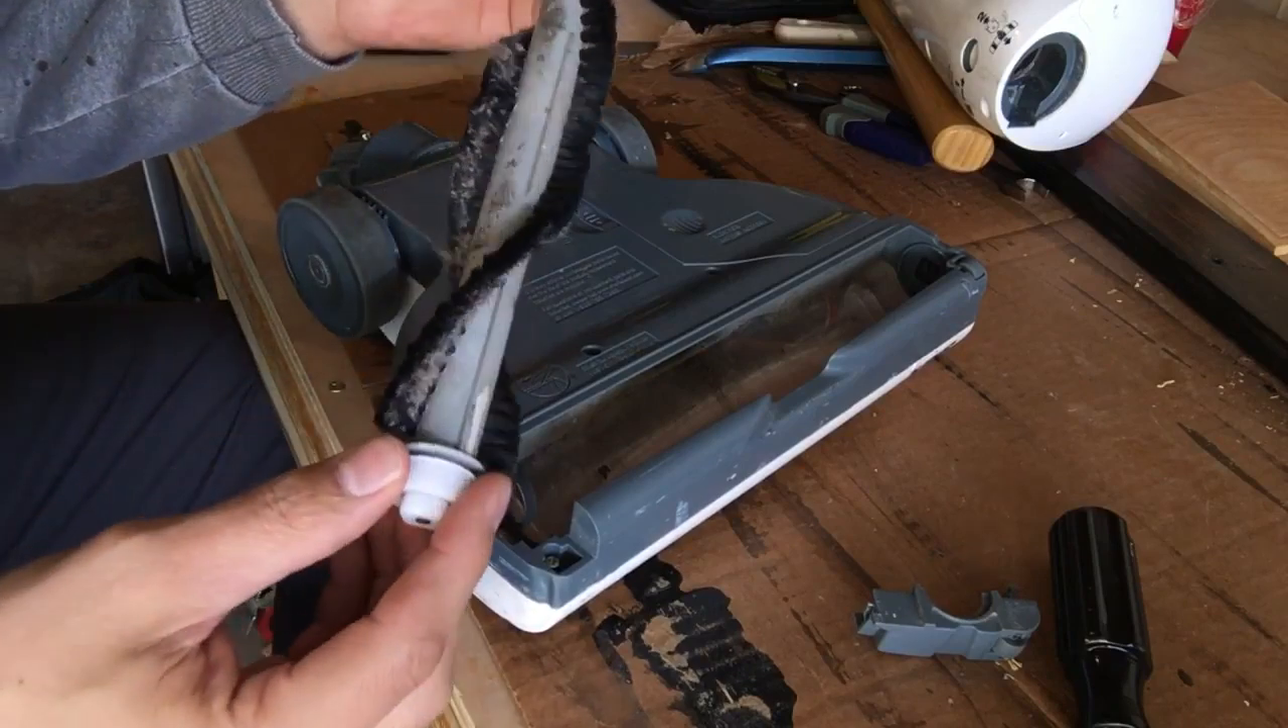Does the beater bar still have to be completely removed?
No.